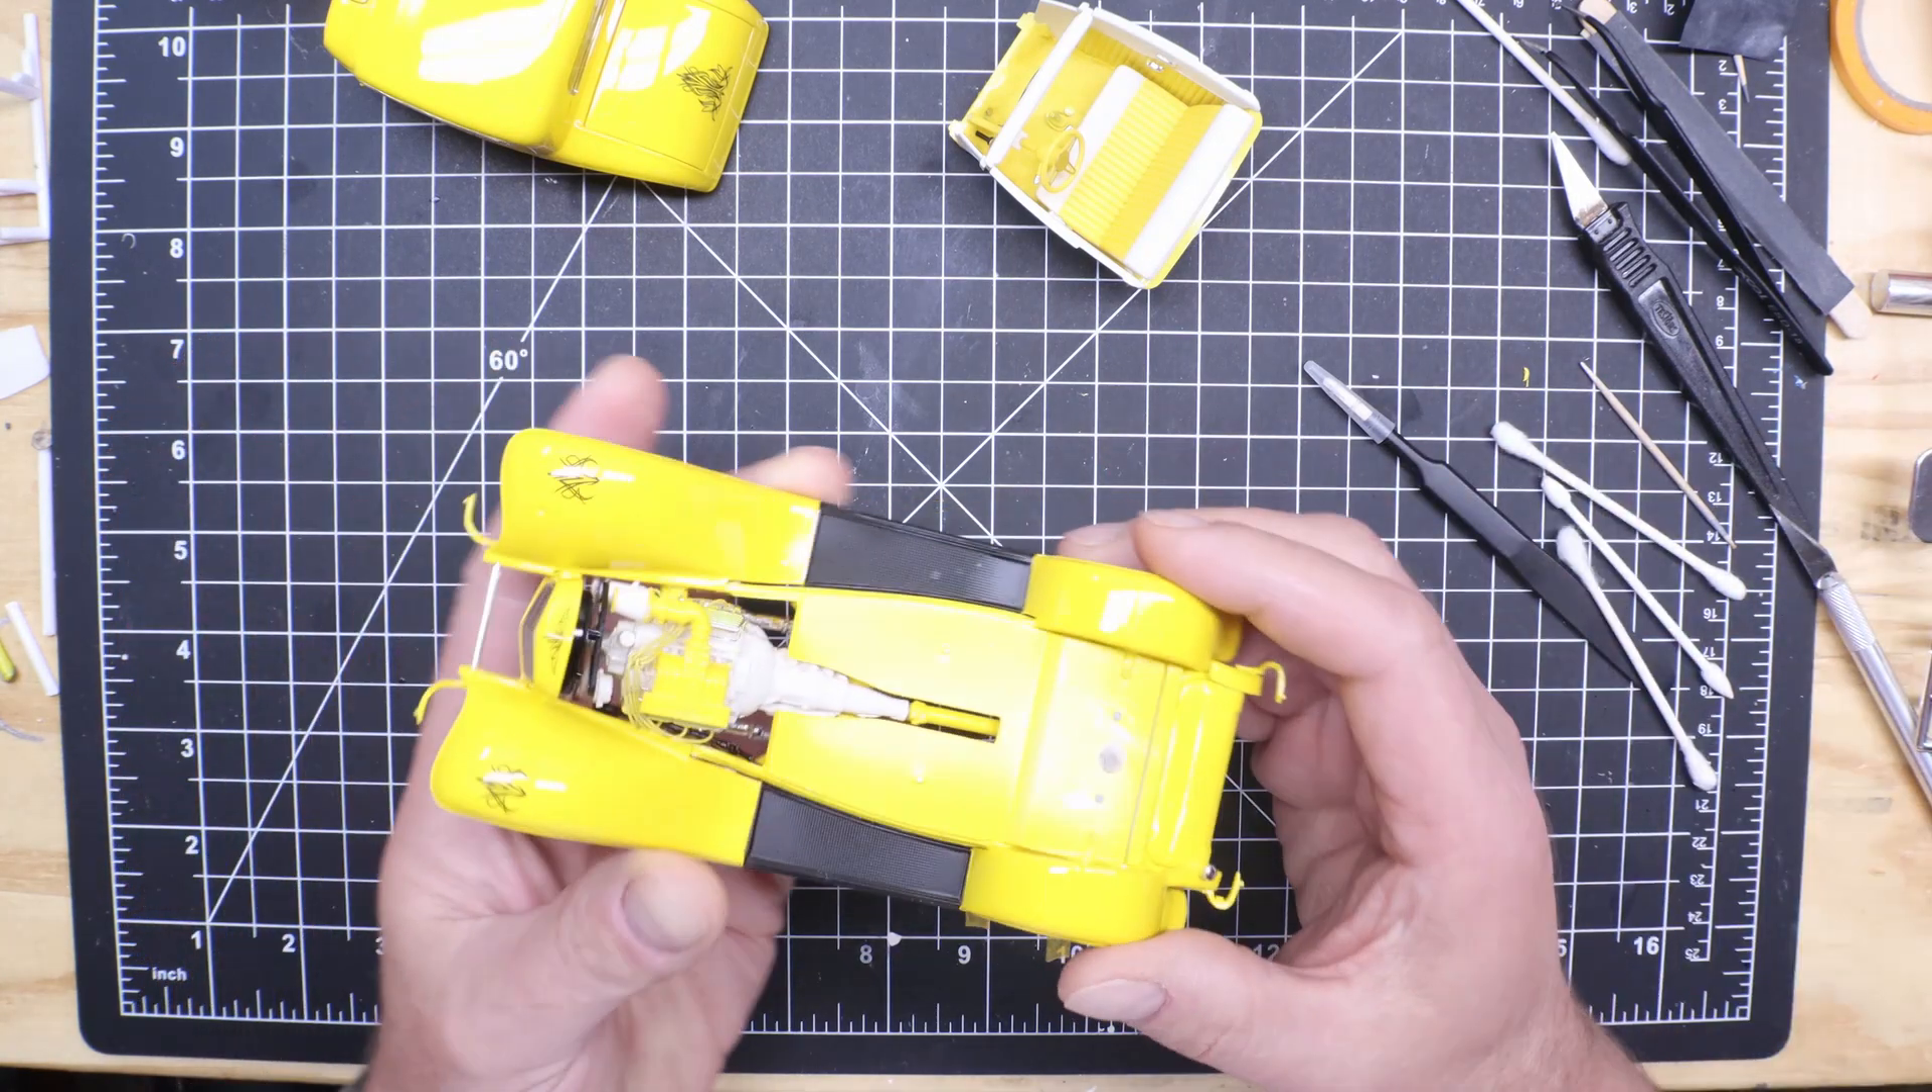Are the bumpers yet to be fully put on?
Yes.